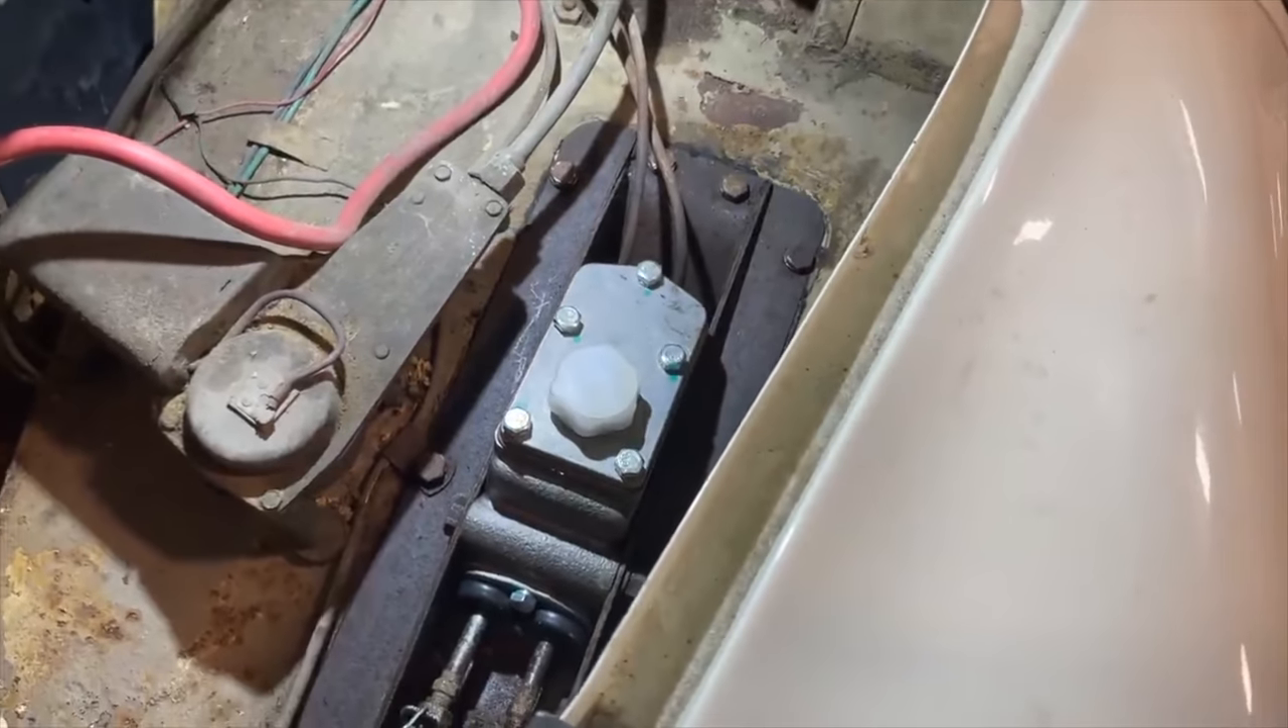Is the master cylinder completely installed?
Yes.